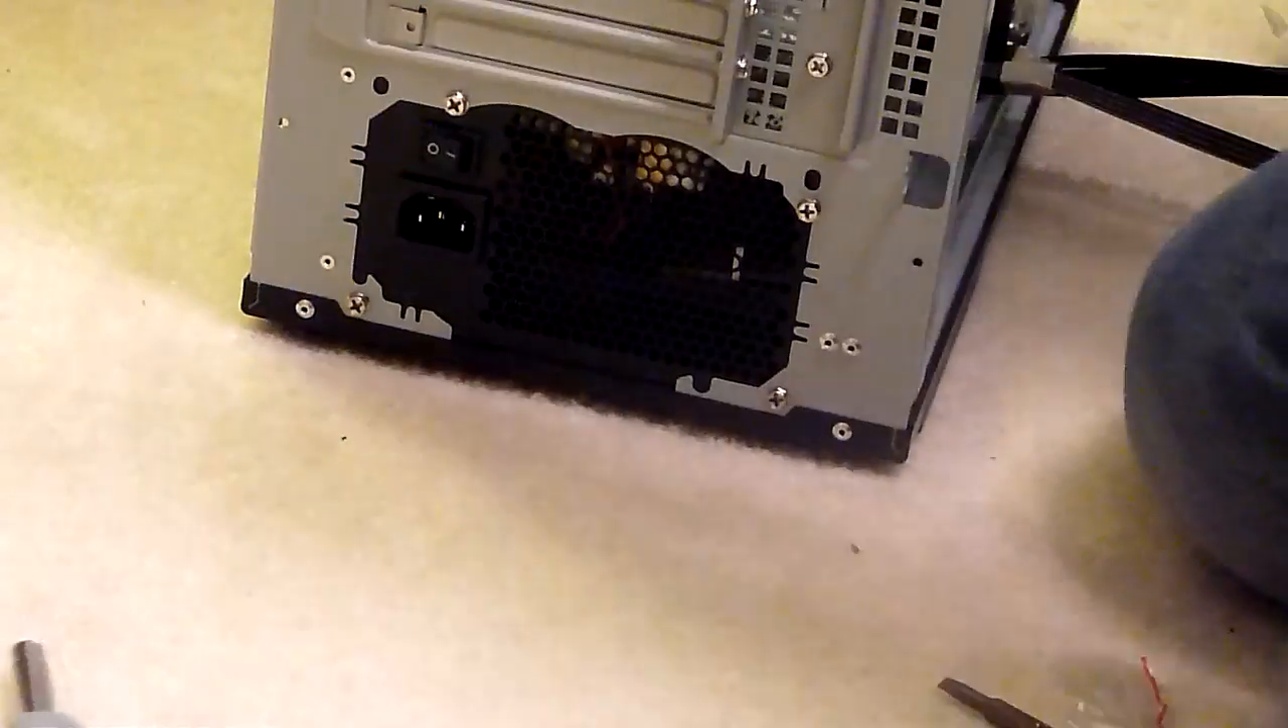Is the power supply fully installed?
Yes.